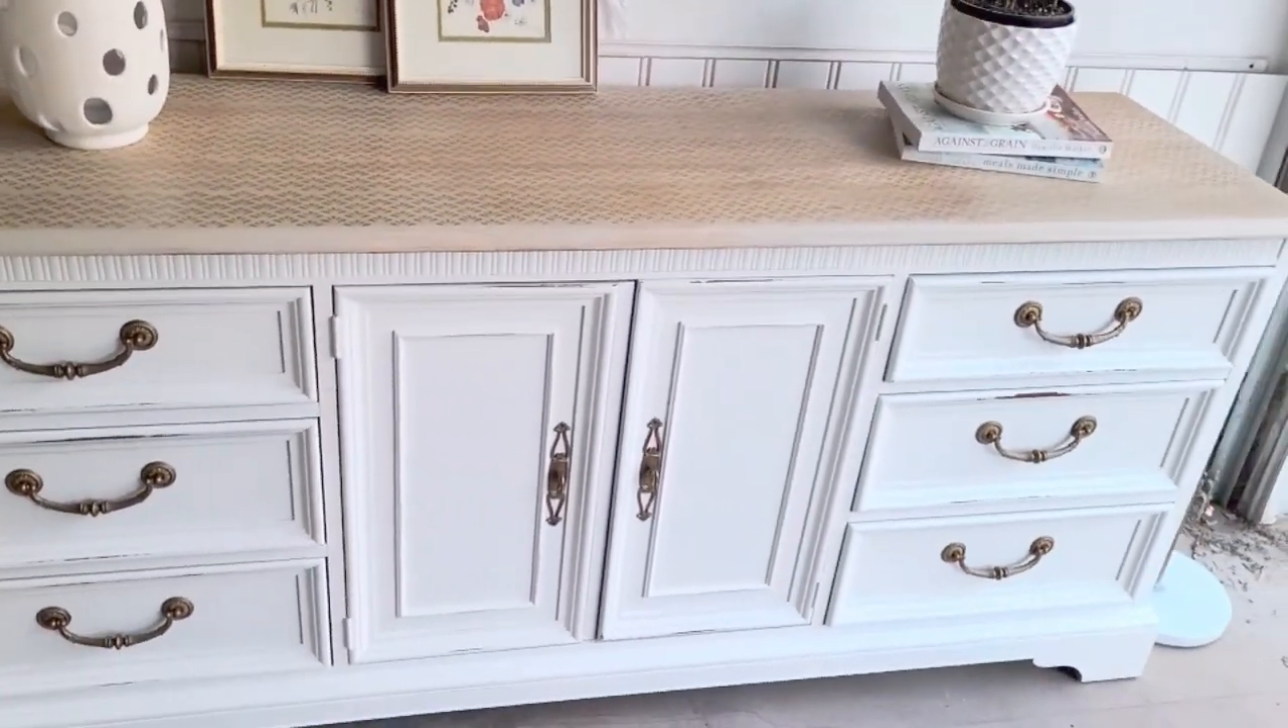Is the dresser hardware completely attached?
Yes.